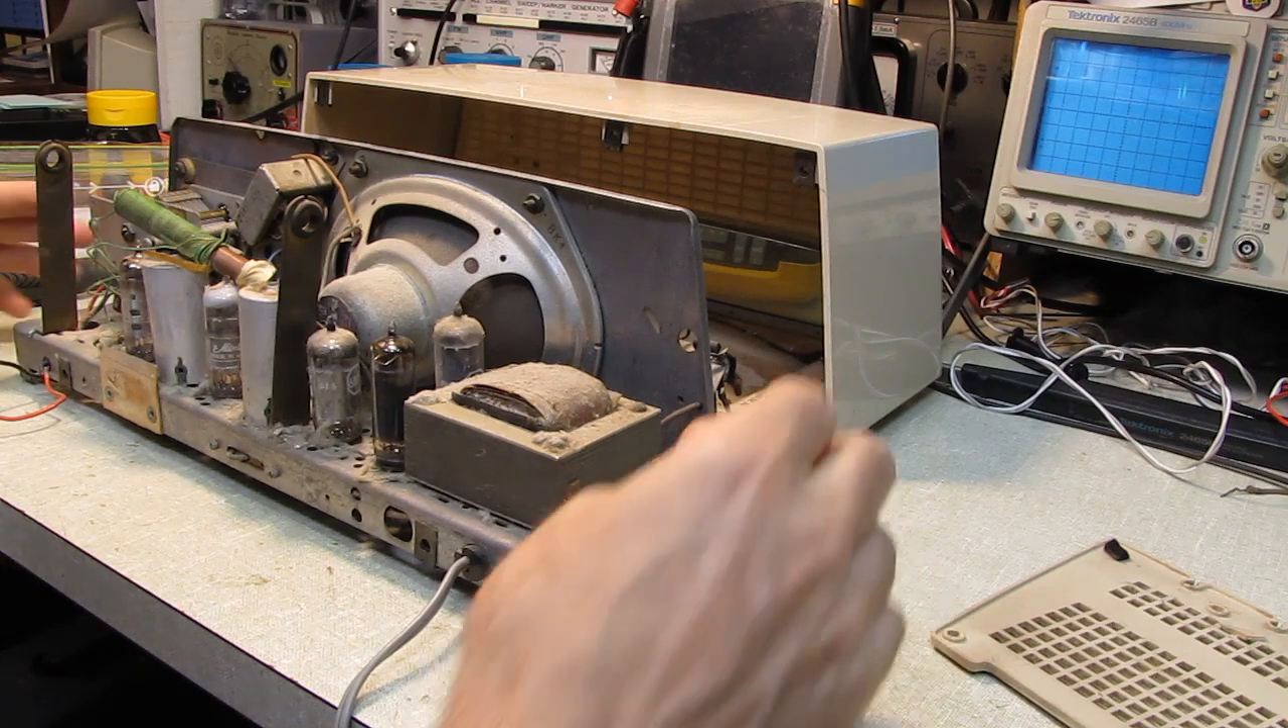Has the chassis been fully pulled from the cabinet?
Yes.